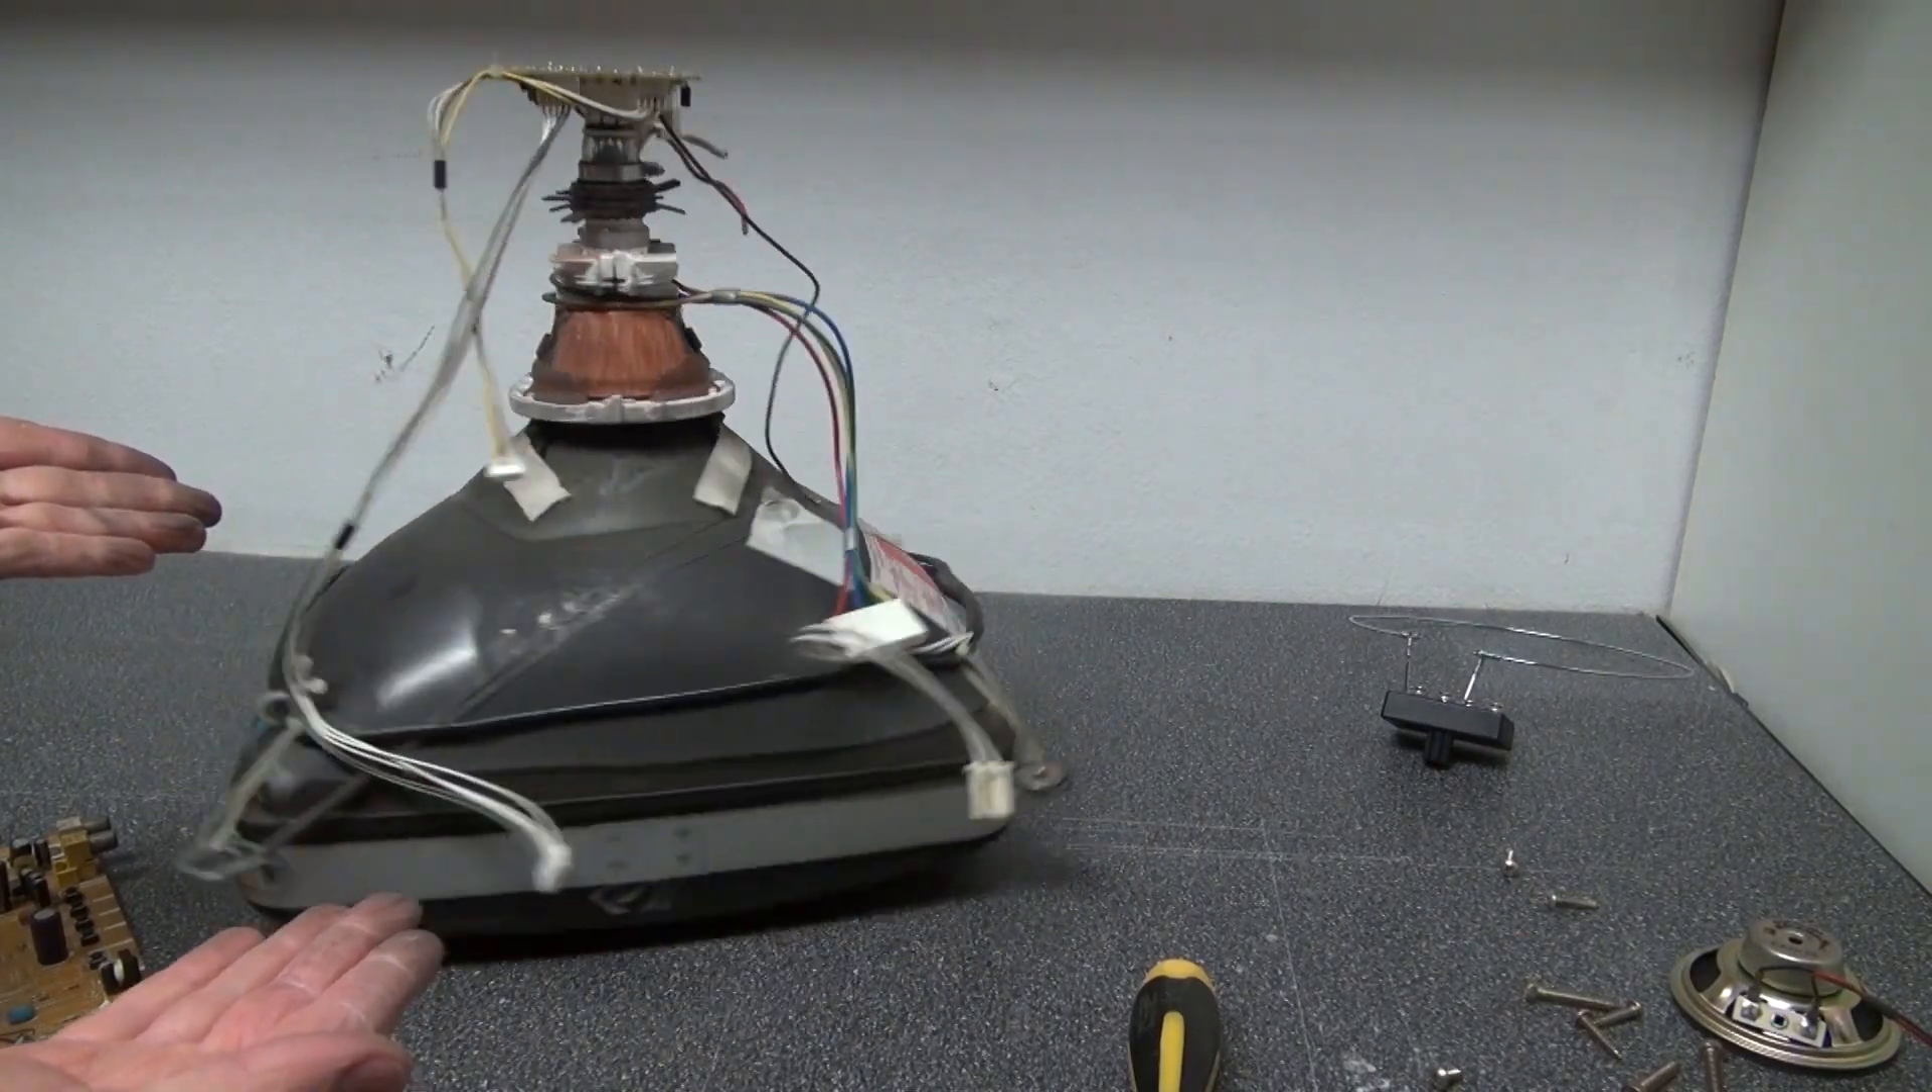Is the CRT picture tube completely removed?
Yes.